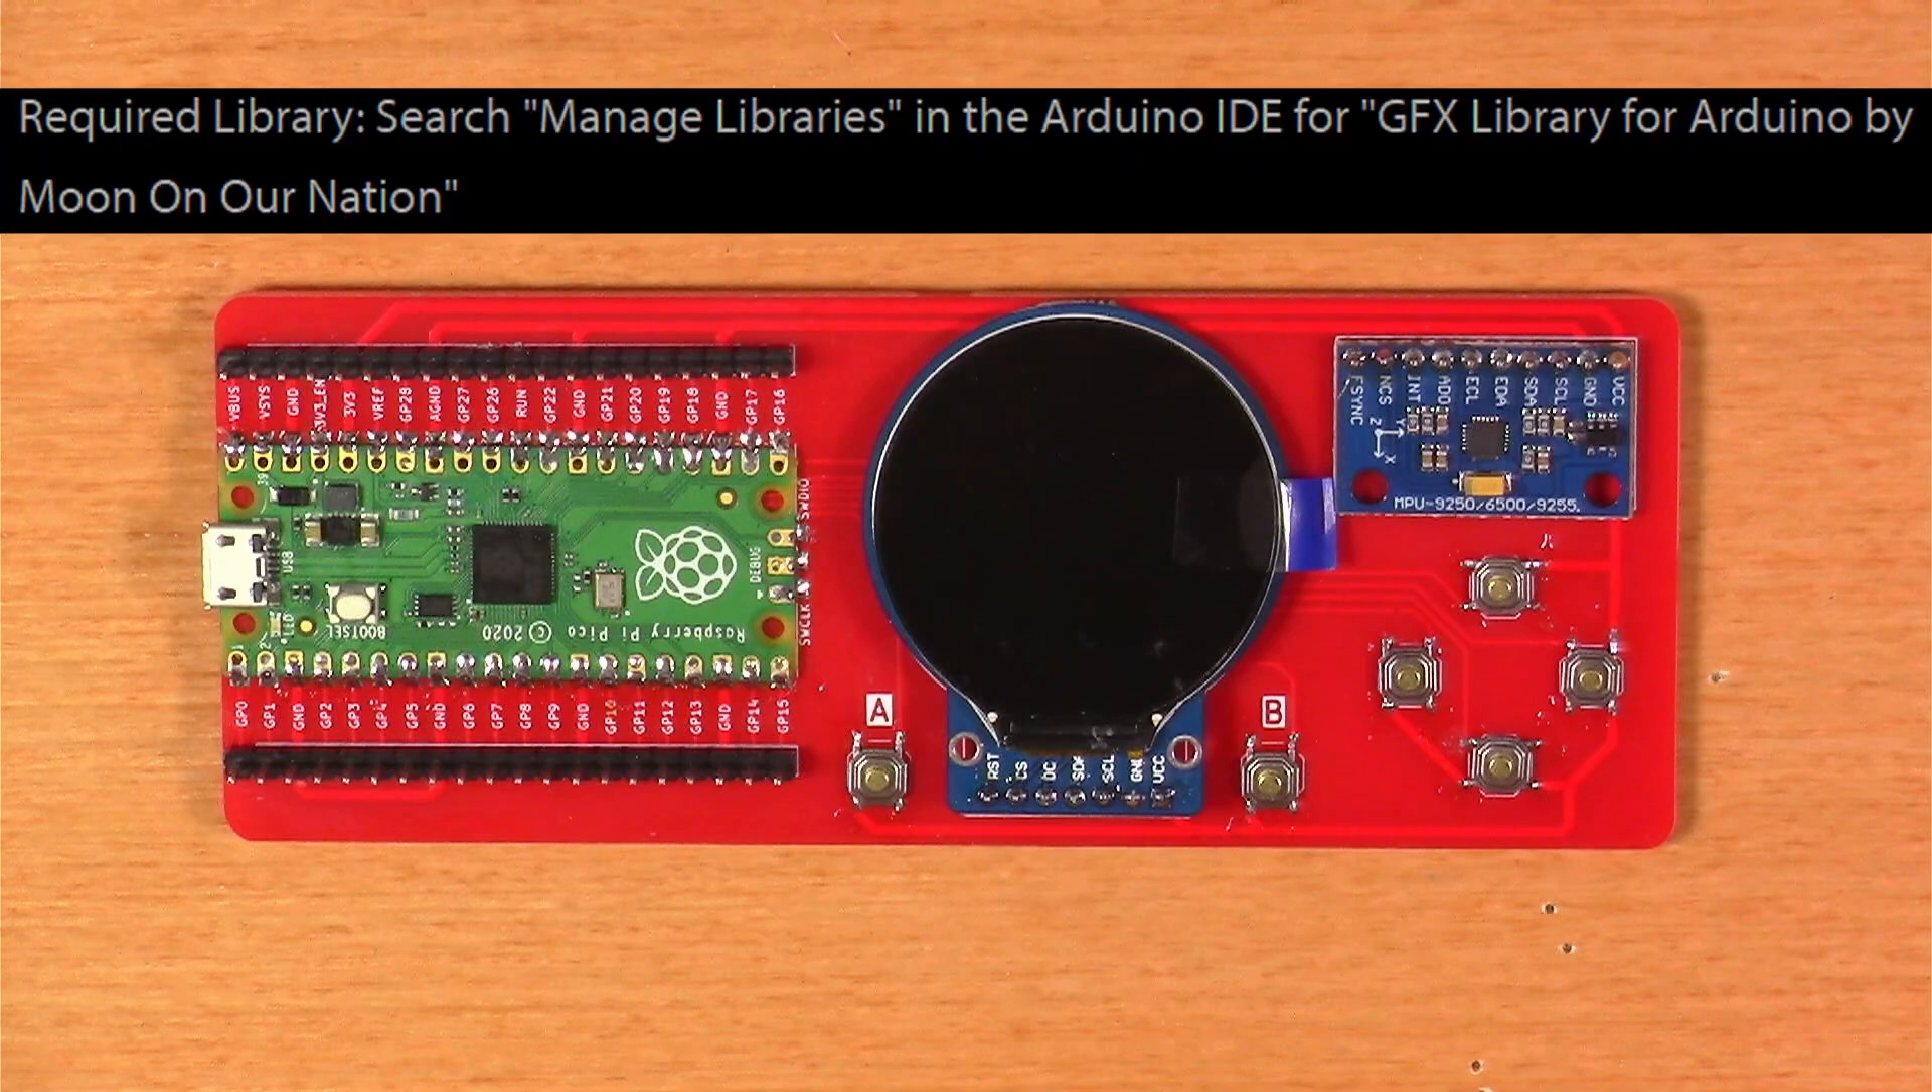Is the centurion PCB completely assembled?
Yes.